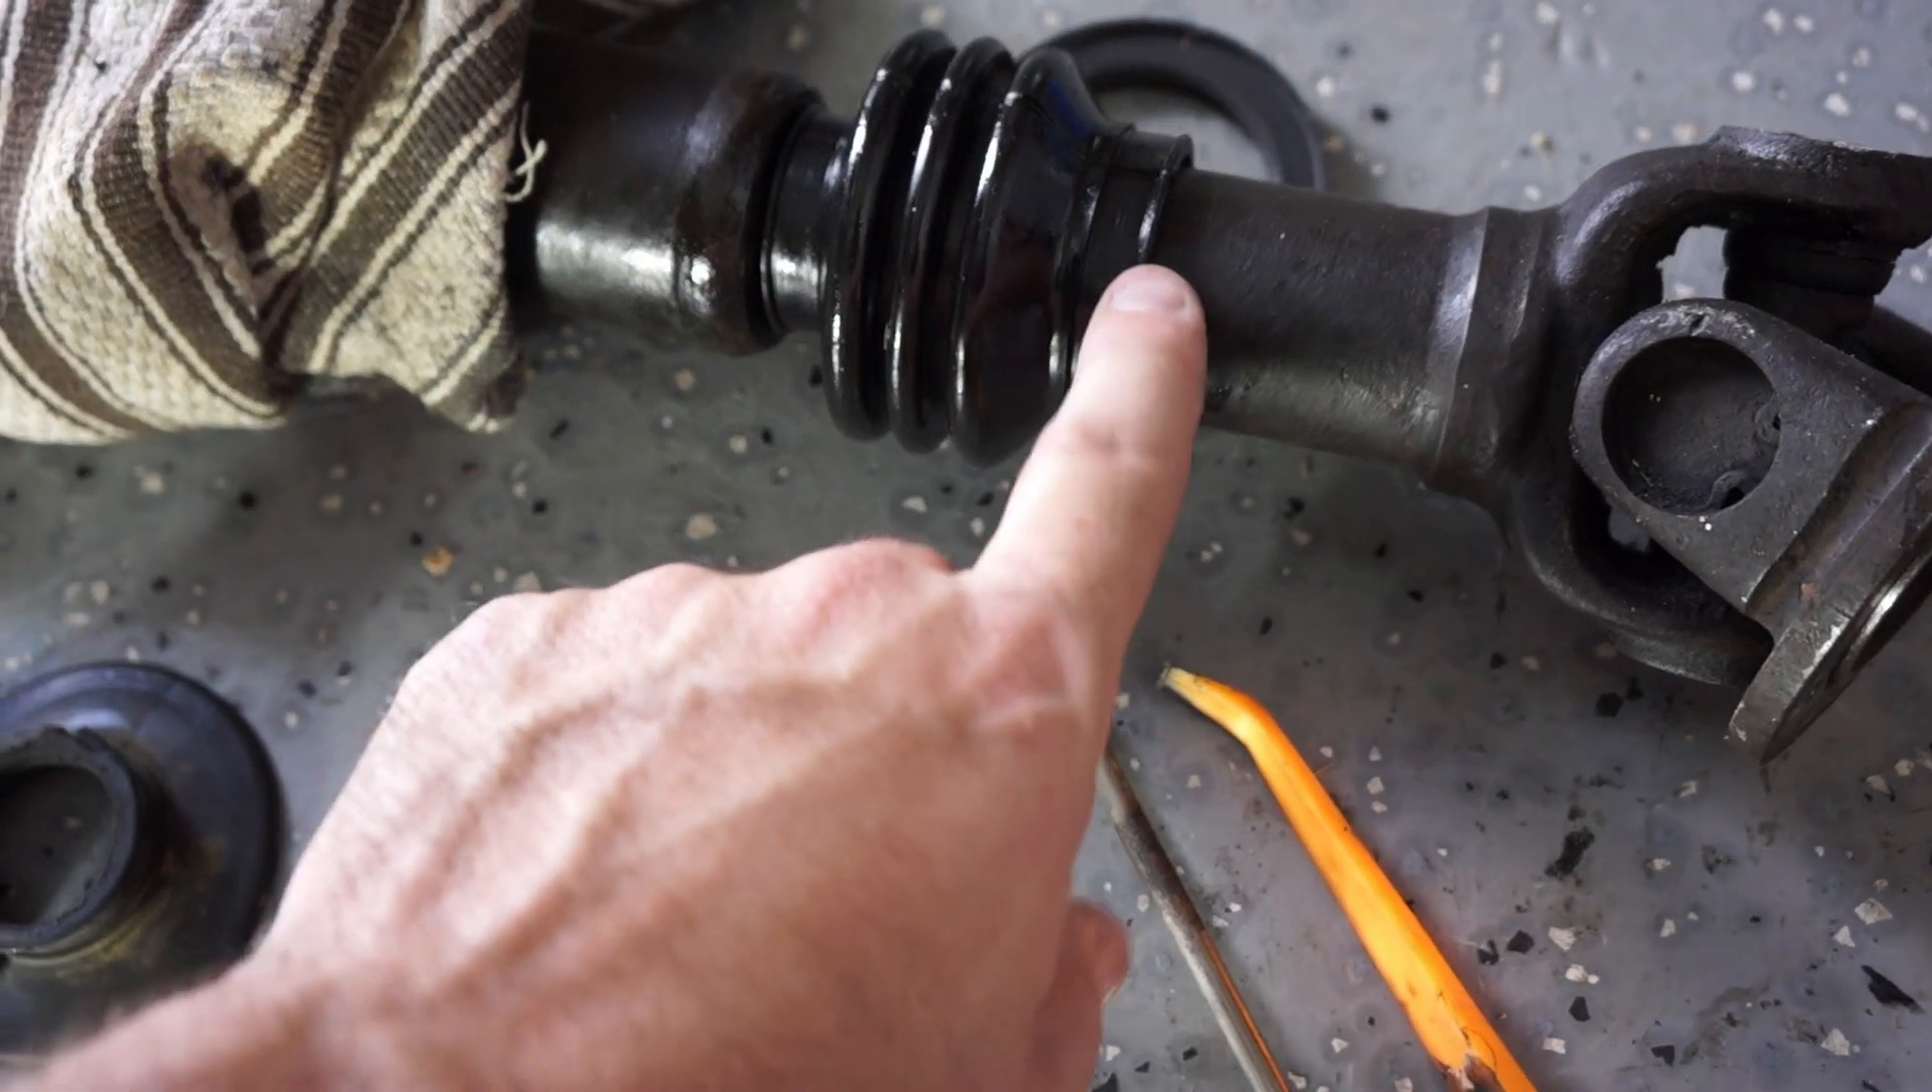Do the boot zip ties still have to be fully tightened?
Yes.